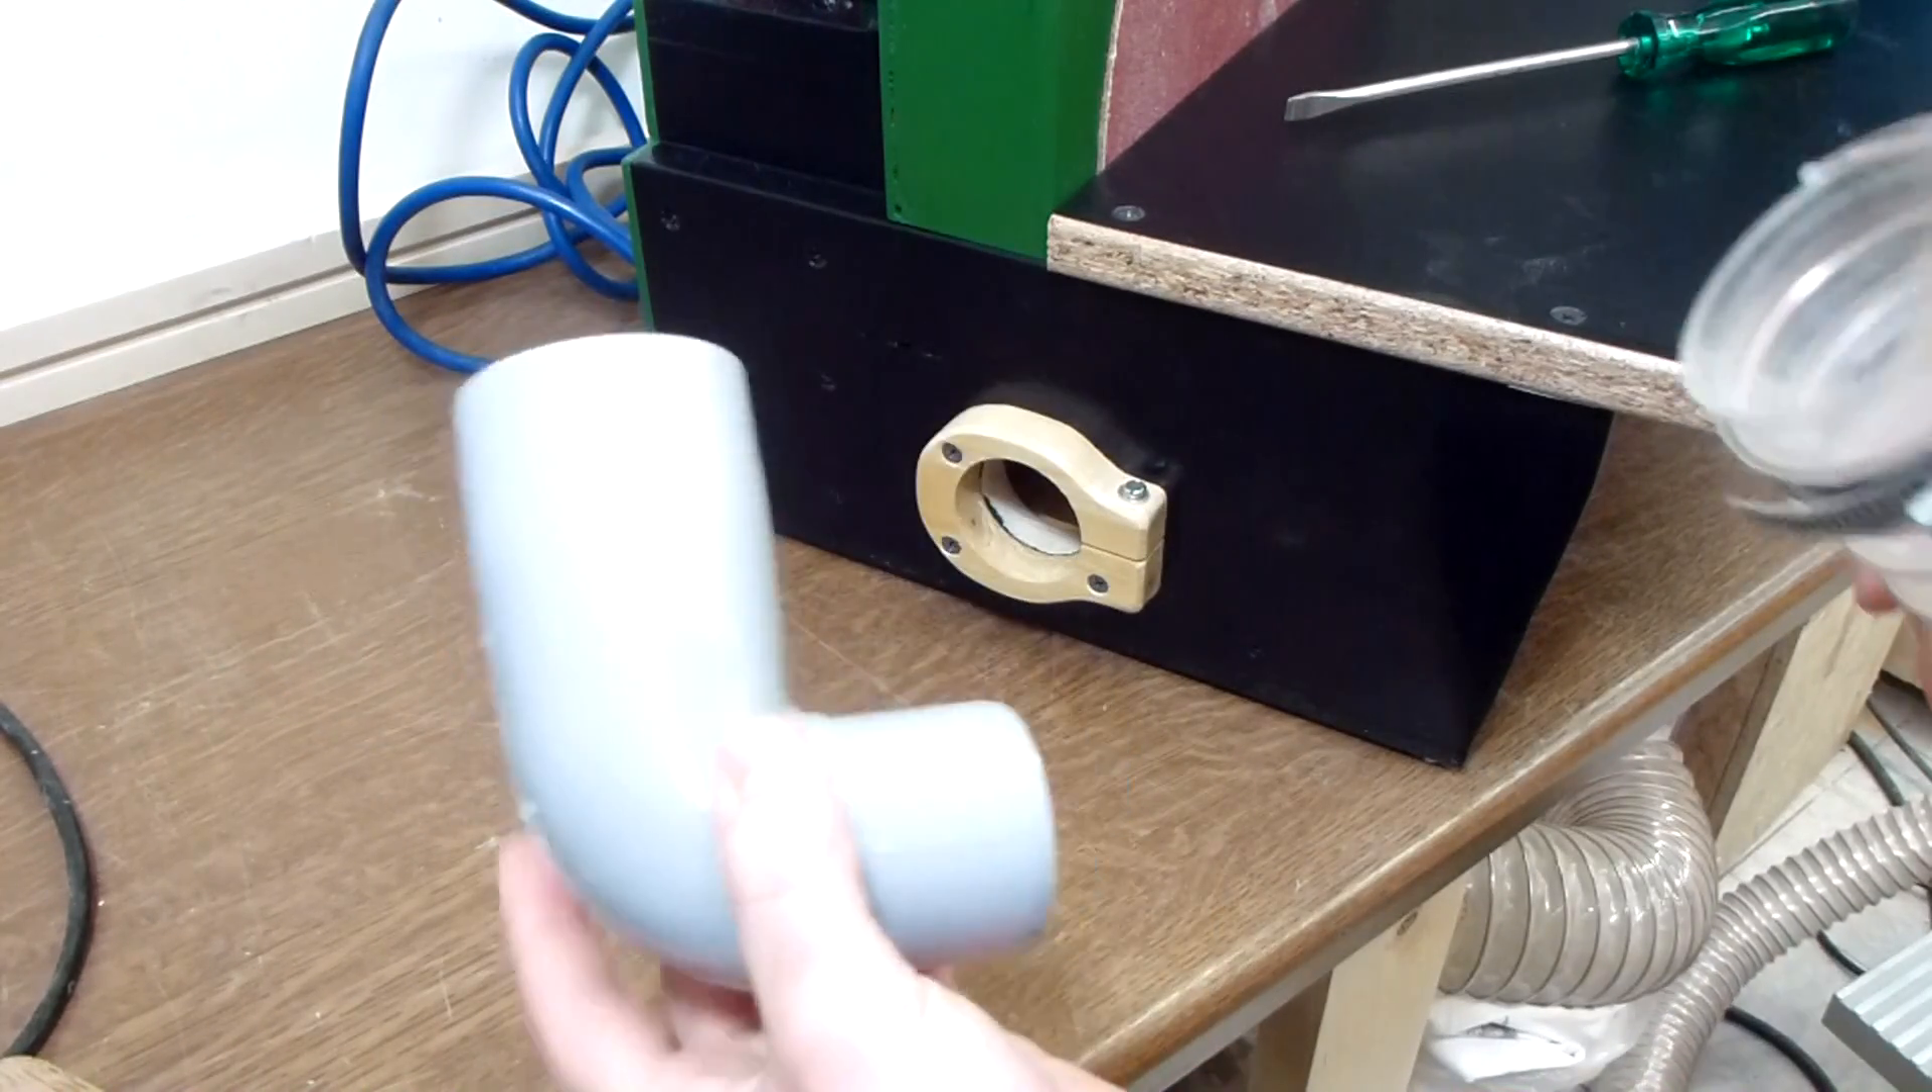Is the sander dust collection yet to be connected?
Yes.